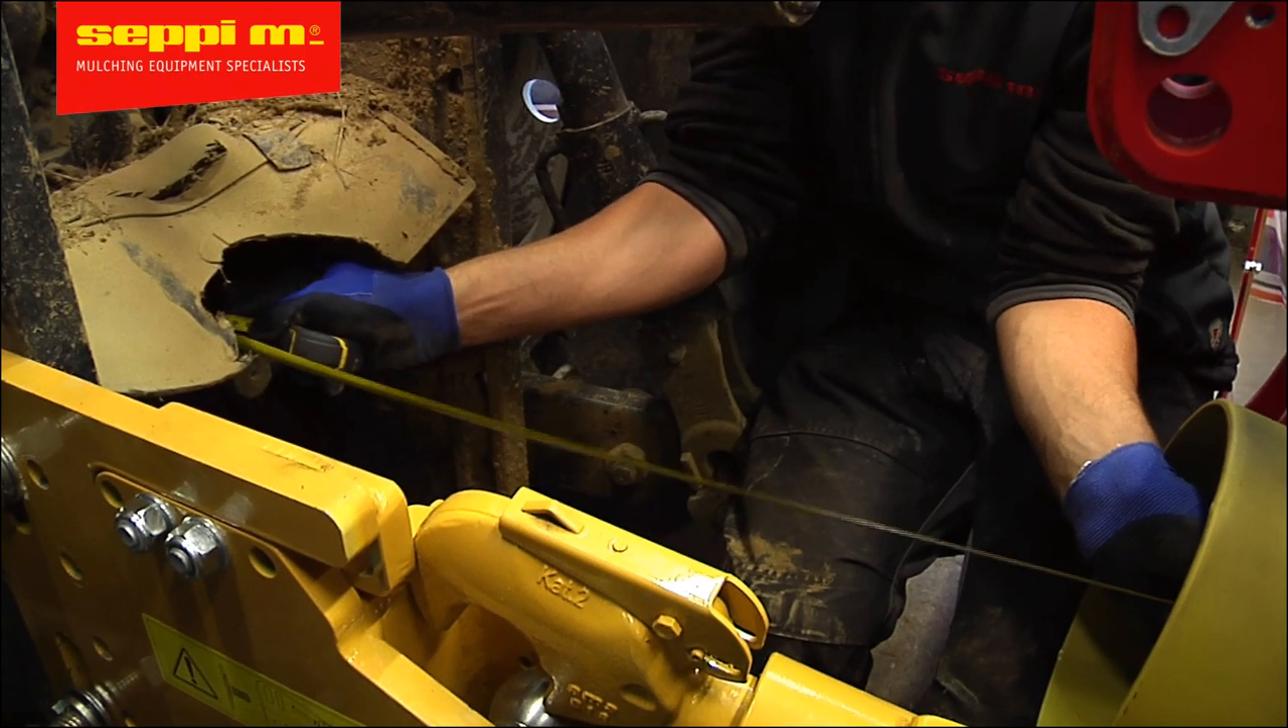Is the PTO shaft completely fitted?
No.